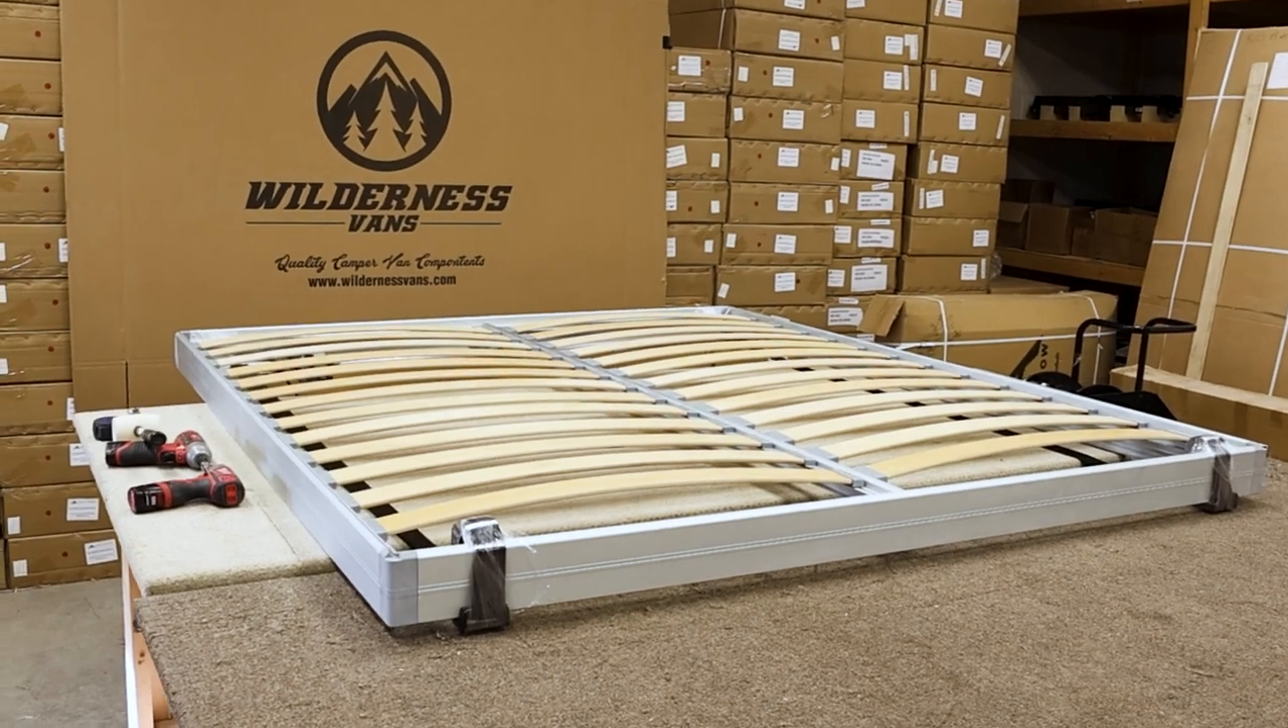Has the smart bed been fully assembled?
Yes.